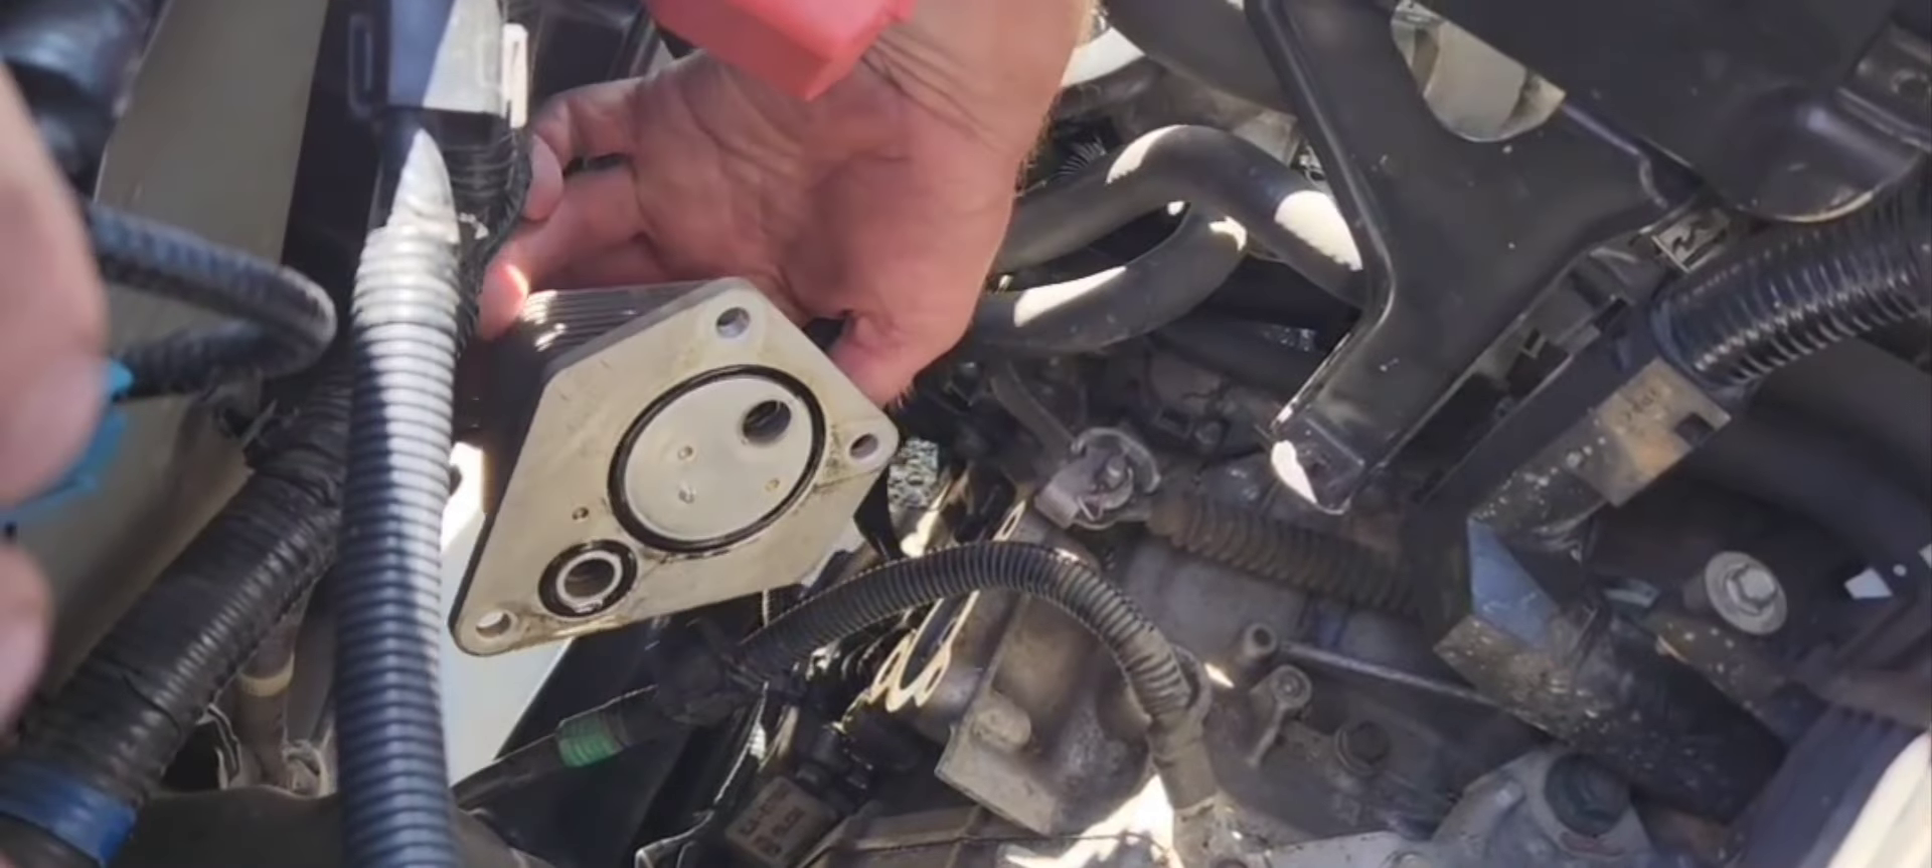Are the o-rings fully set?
Yes.